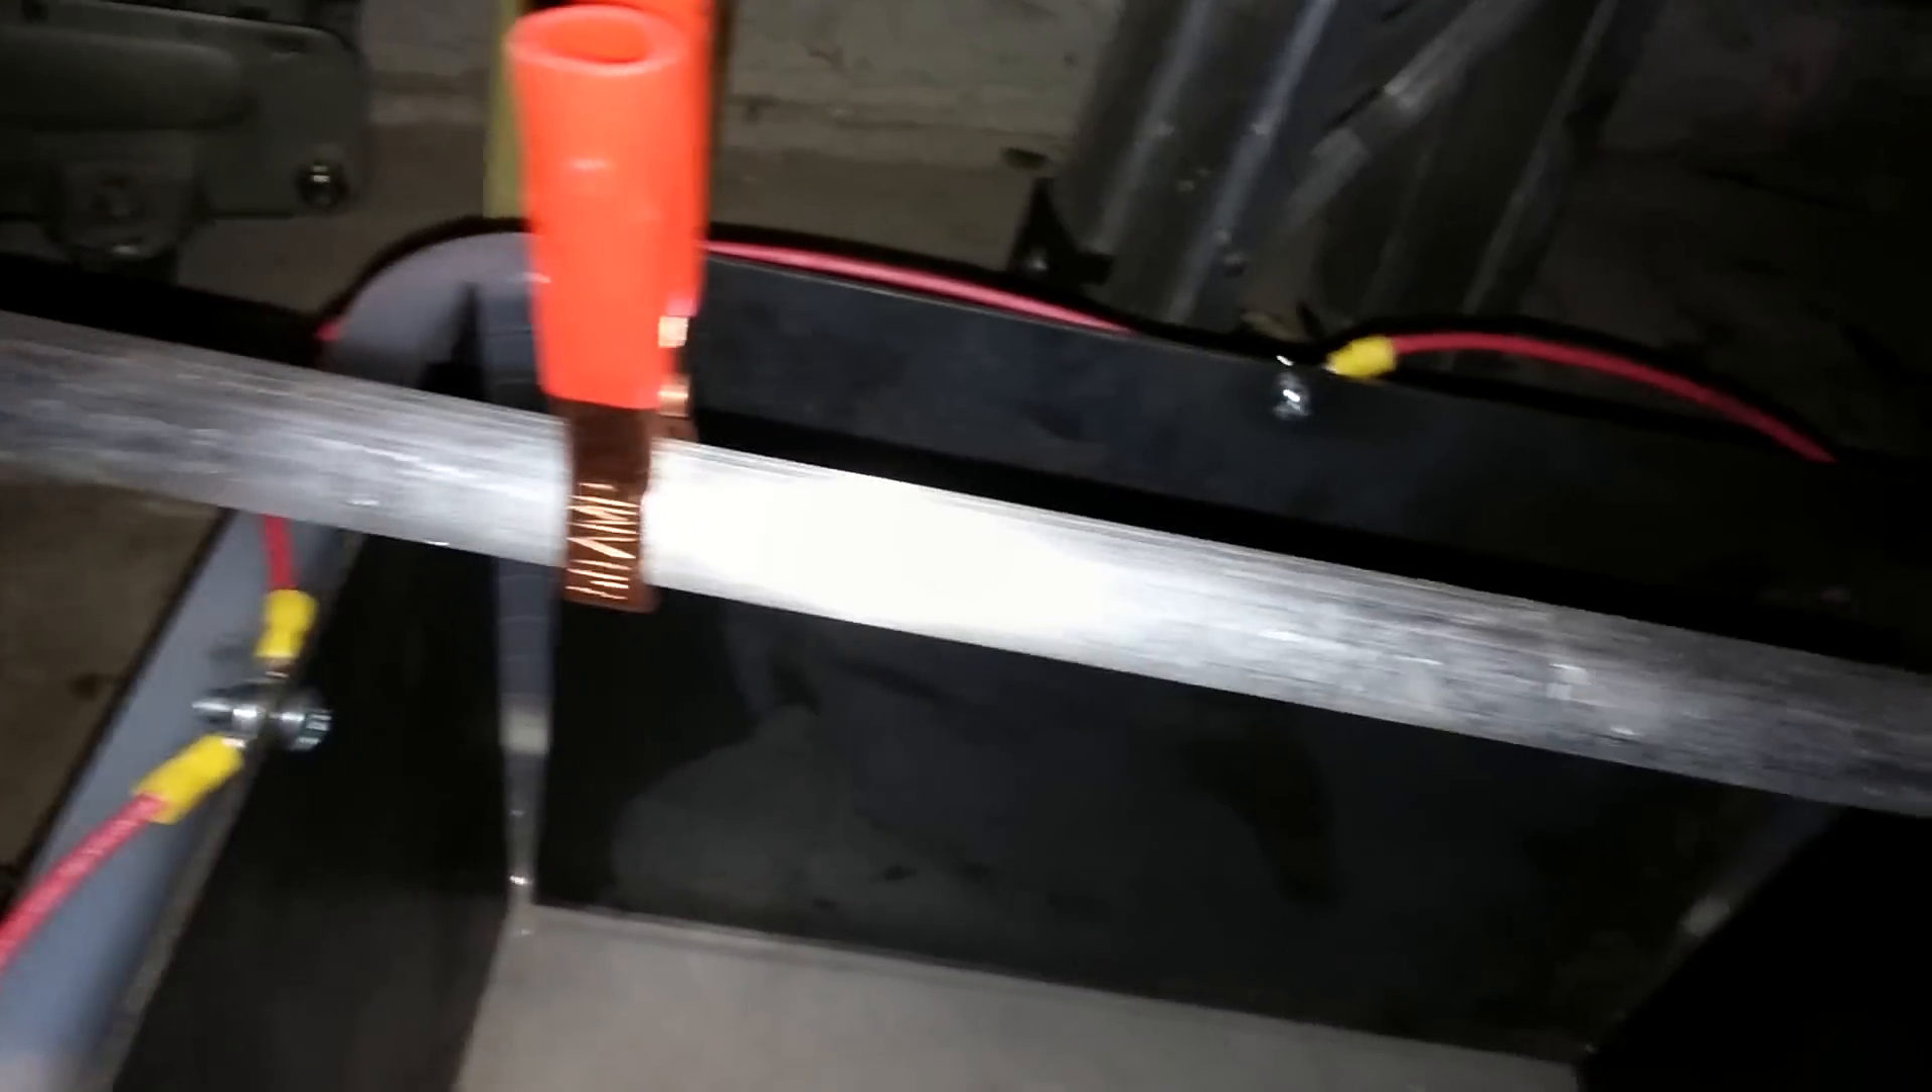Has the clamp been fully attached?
Yes.